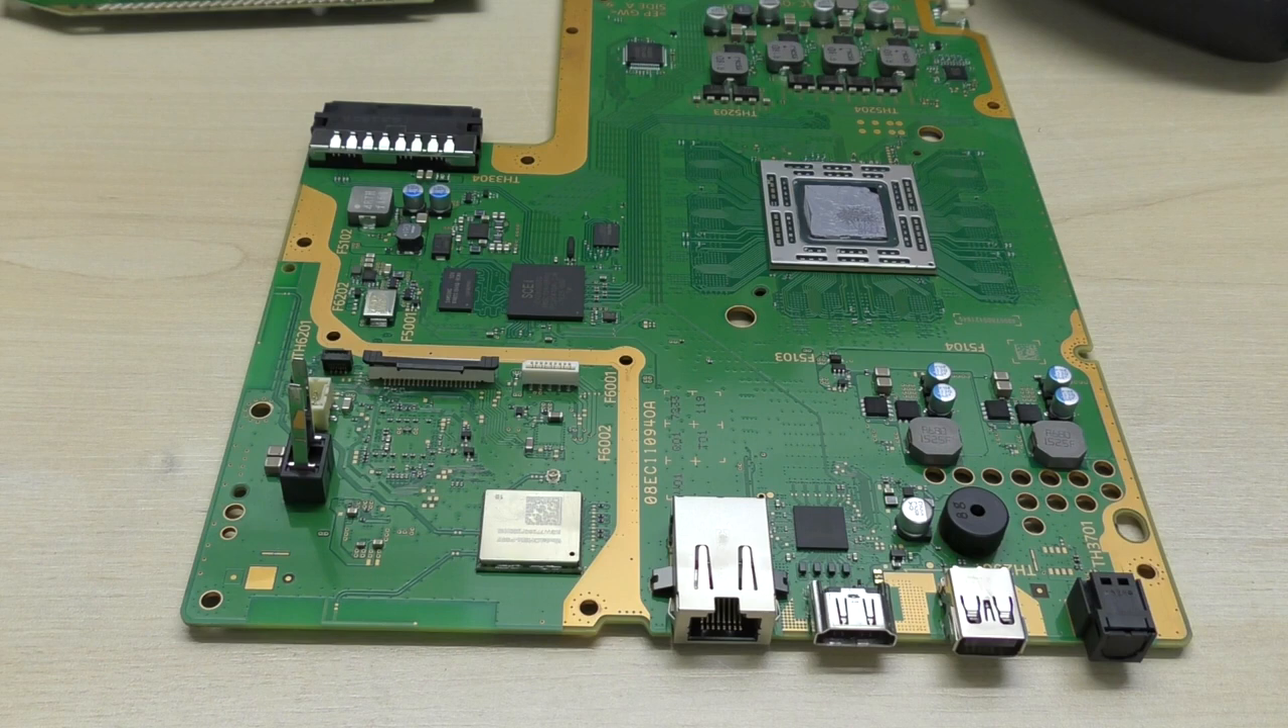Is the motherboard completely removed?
Yes.